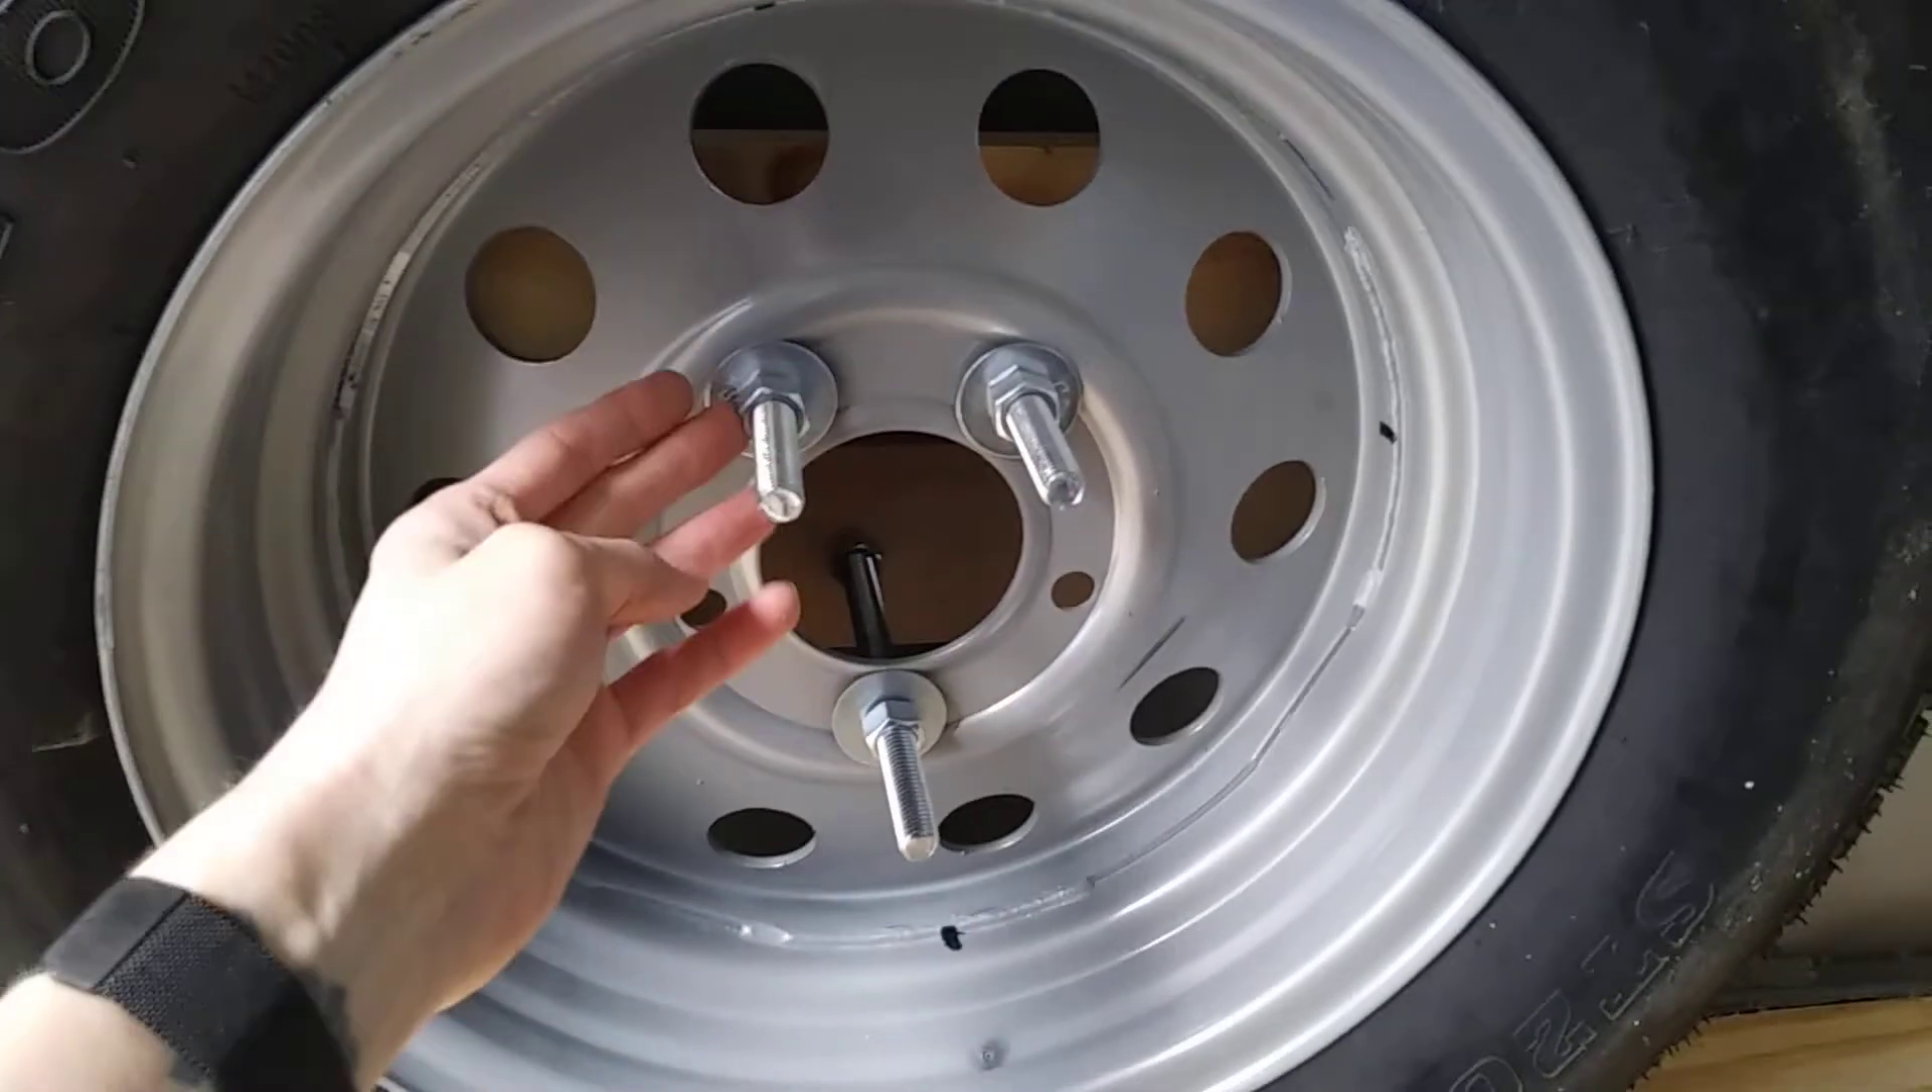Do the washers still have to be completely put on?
No.